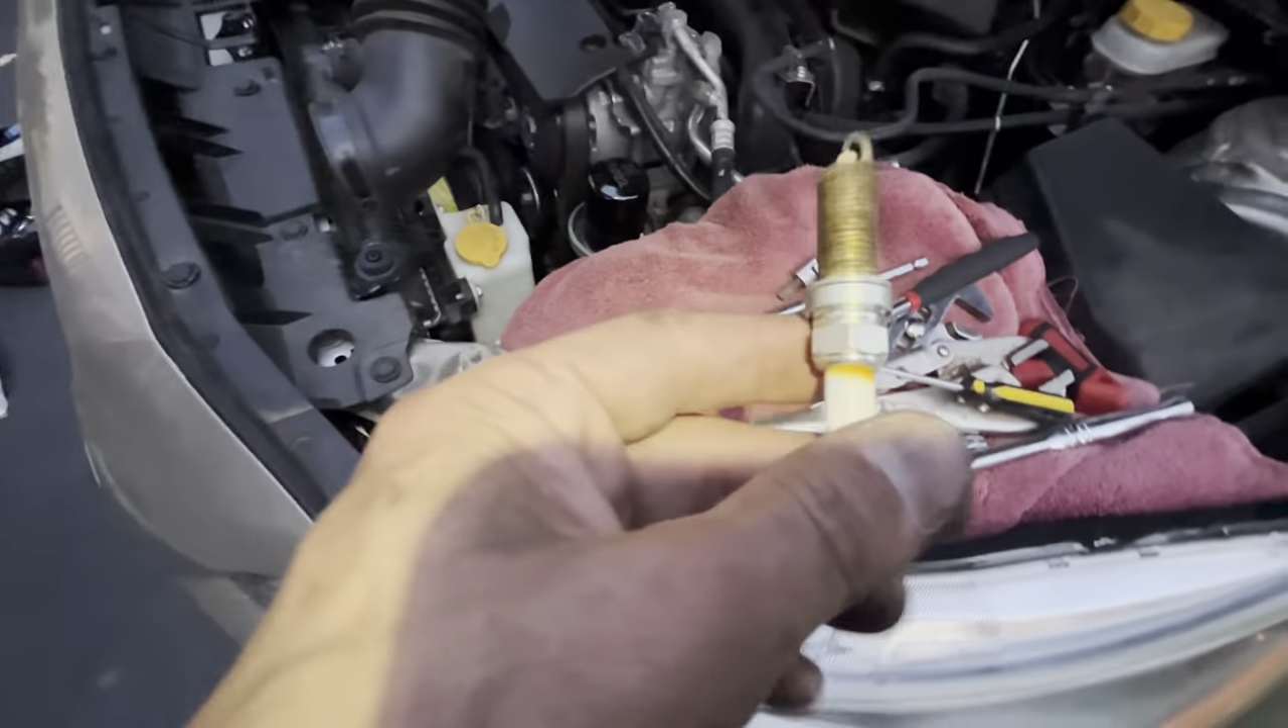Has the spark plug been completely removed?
Yes.